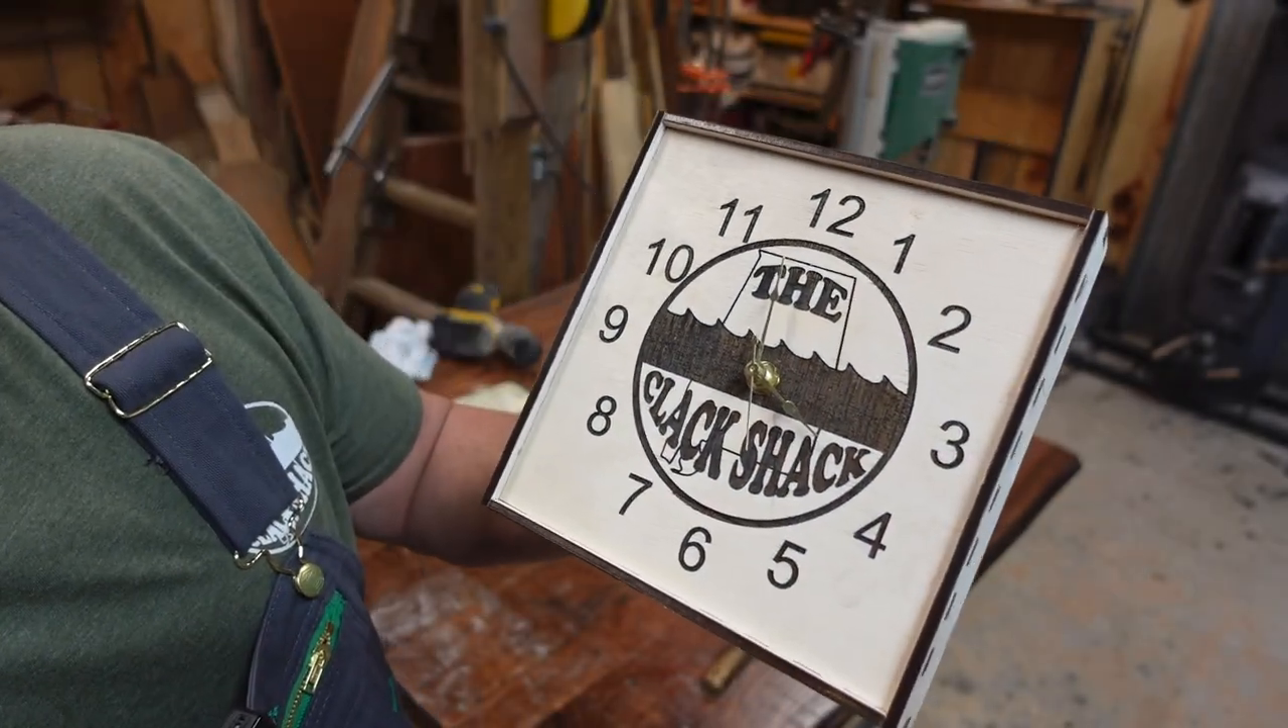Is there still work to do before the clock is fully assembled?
No.